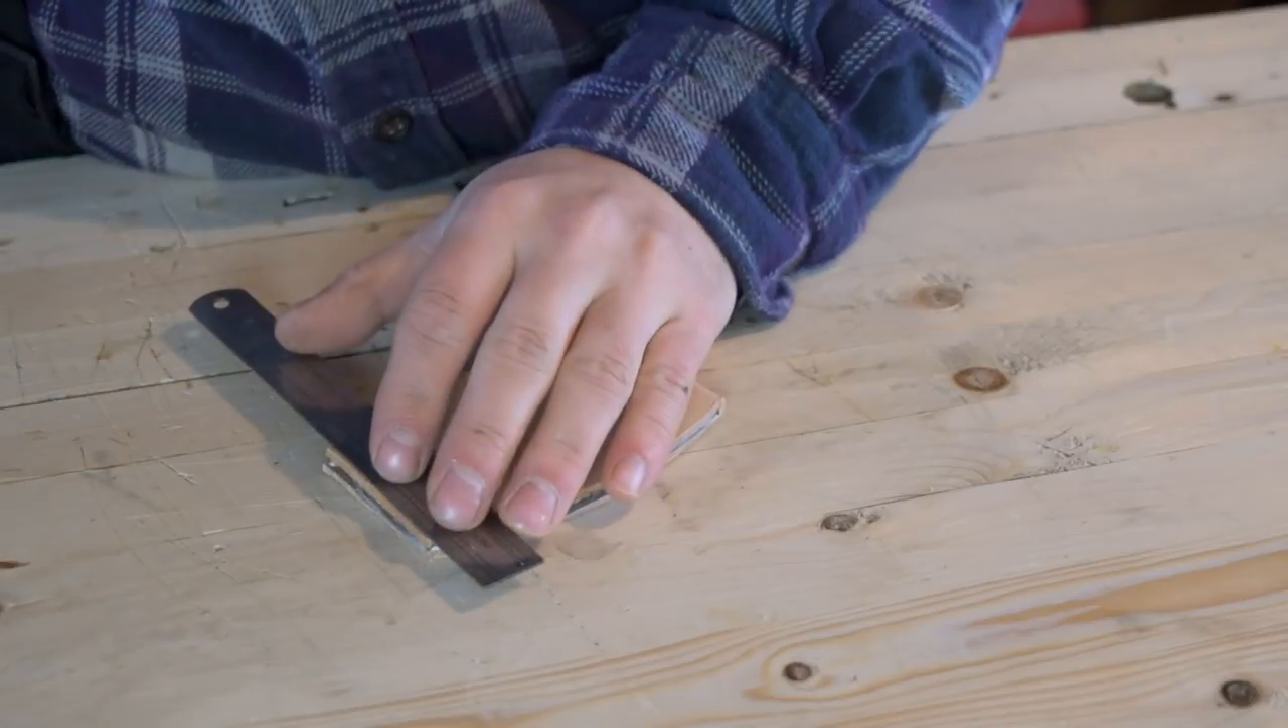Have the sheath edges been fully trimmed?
No.